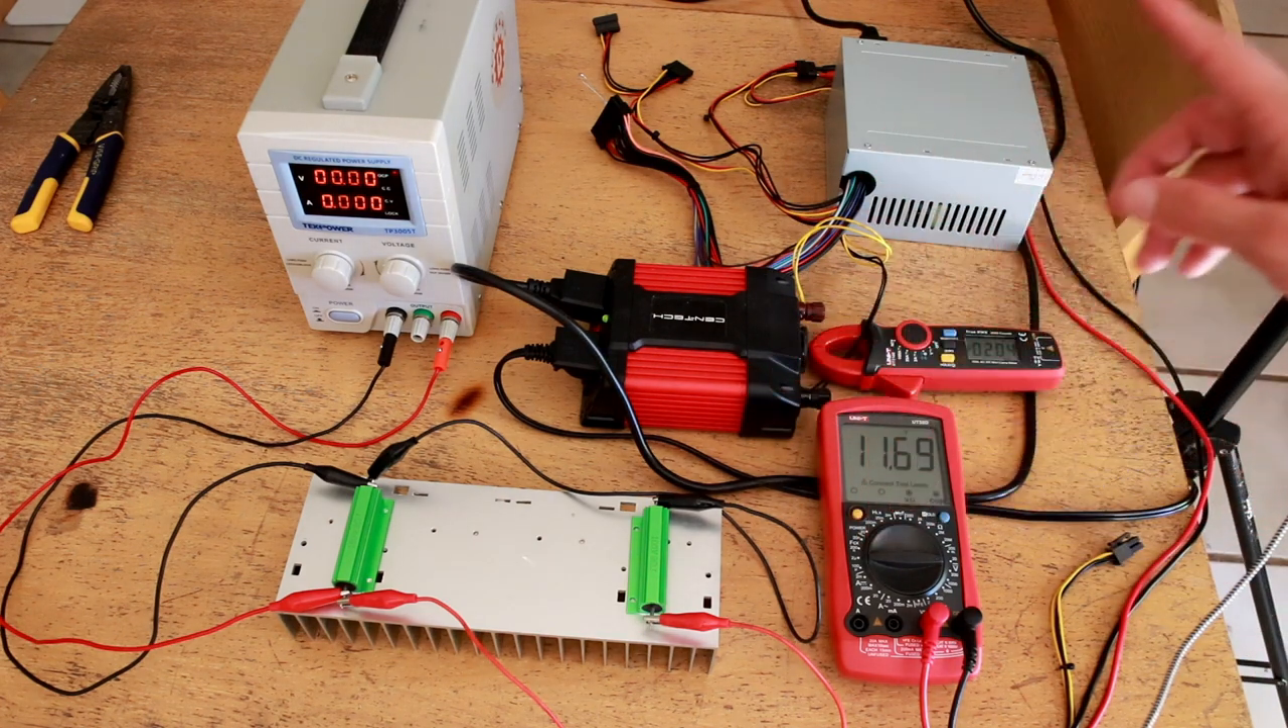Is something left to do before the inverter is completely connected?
No.